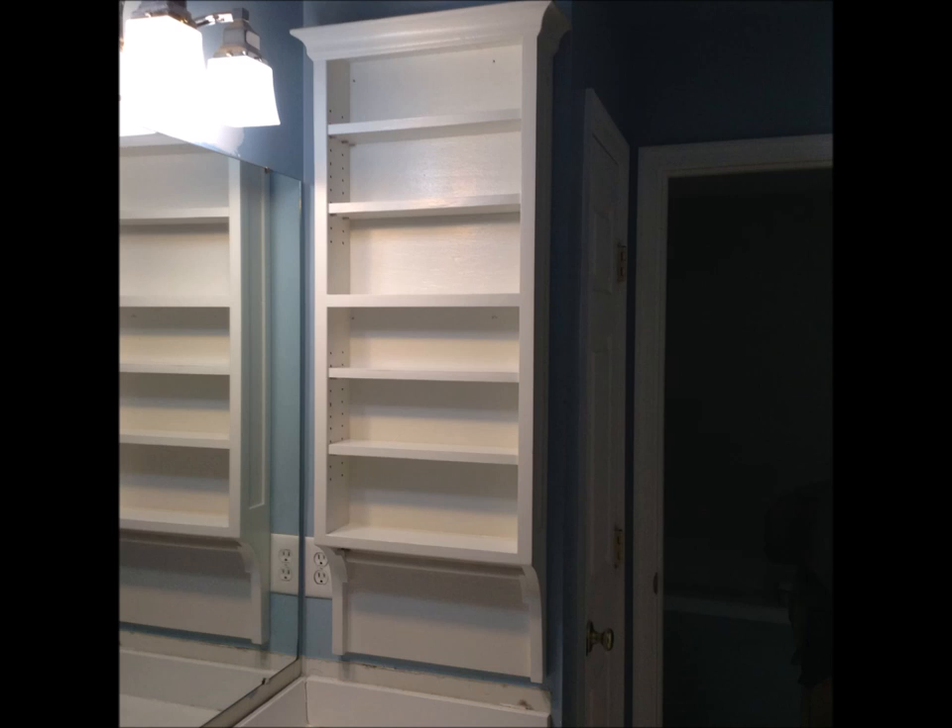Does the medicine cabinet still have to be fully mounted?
No.